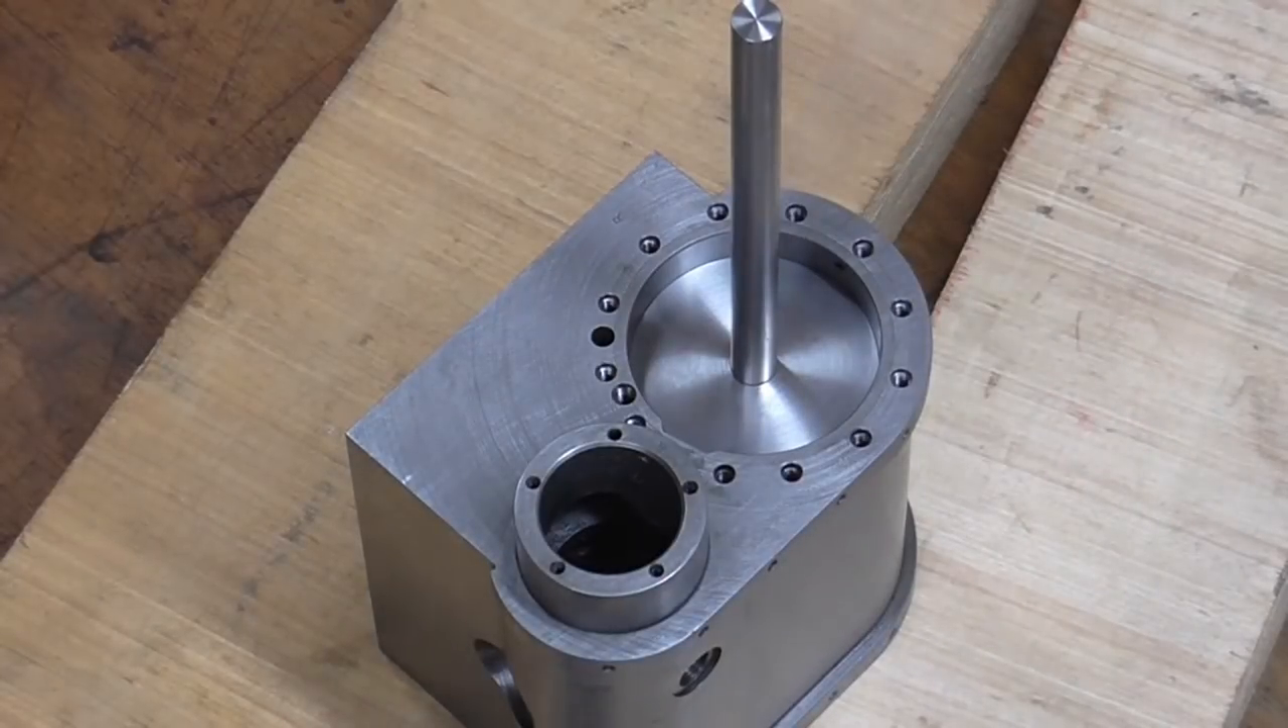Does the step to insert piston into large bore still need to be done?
No.